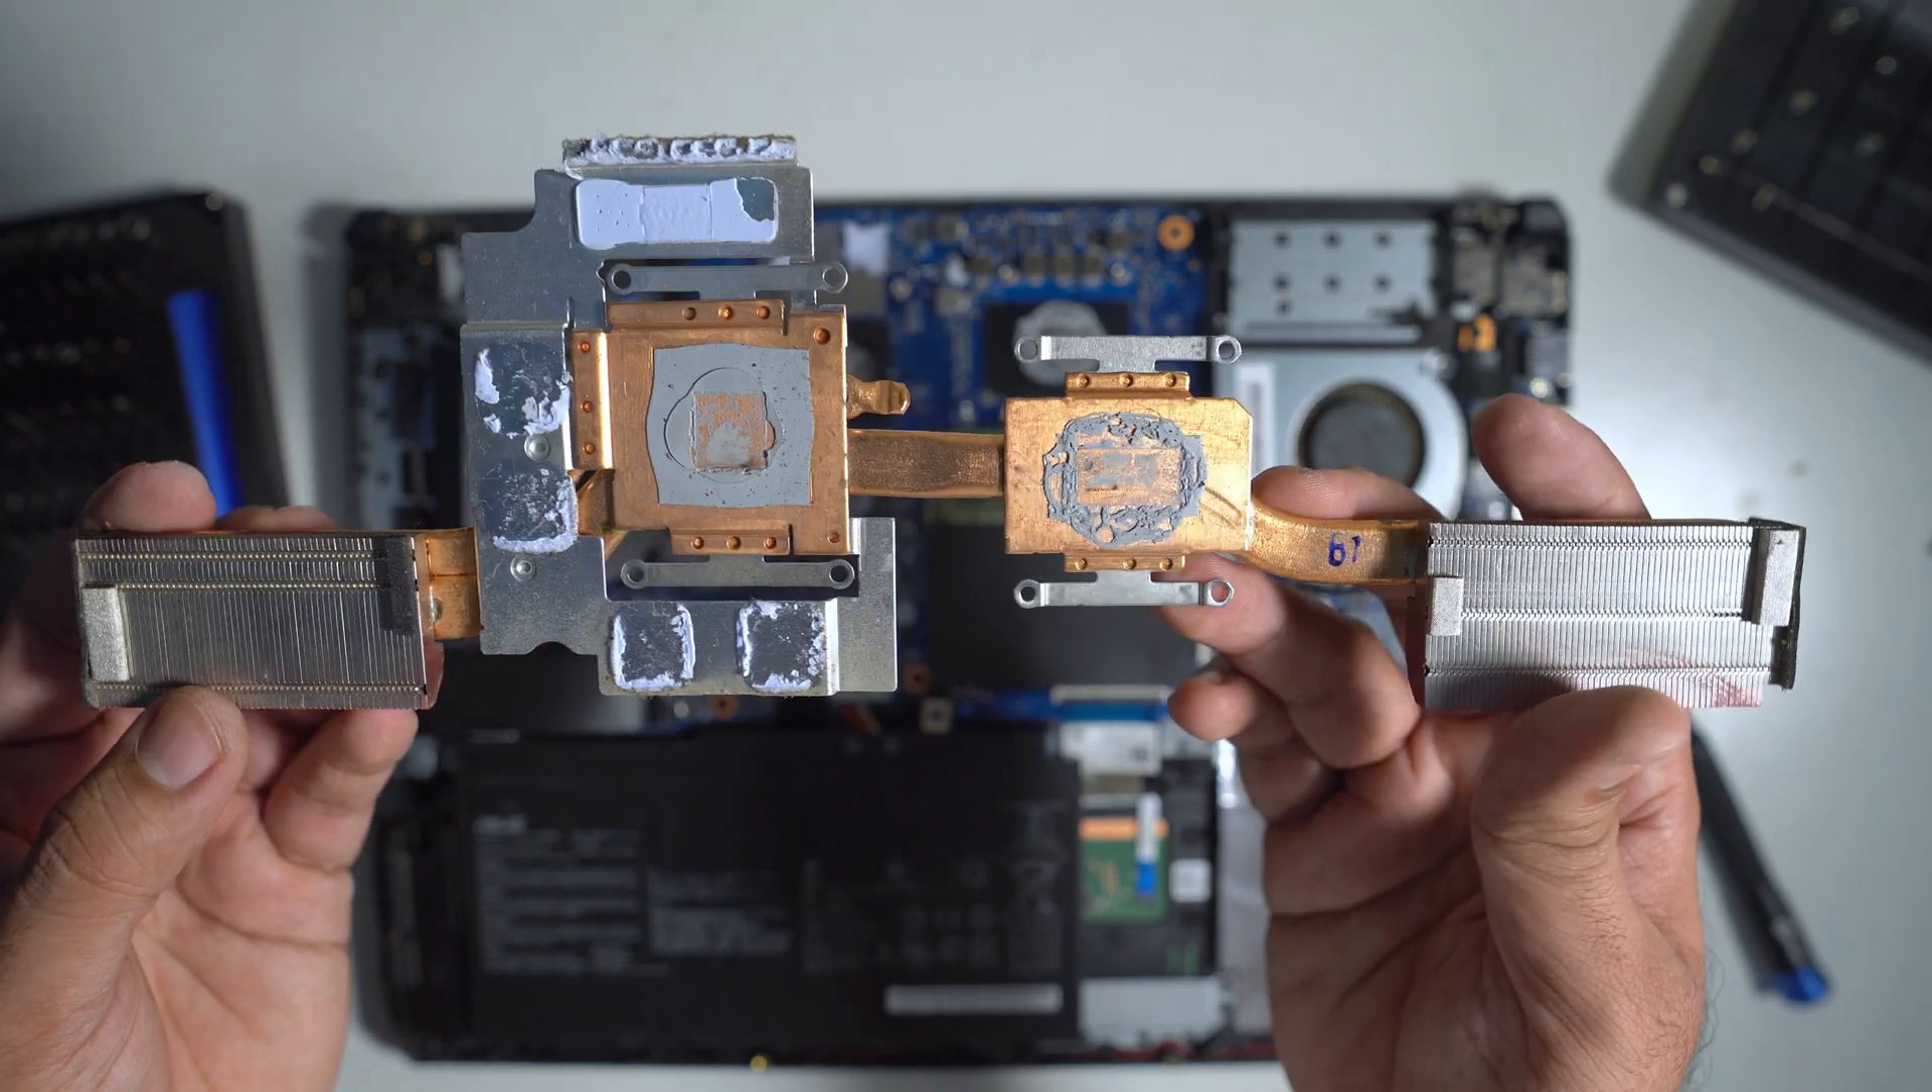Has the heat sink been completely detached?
Yes.